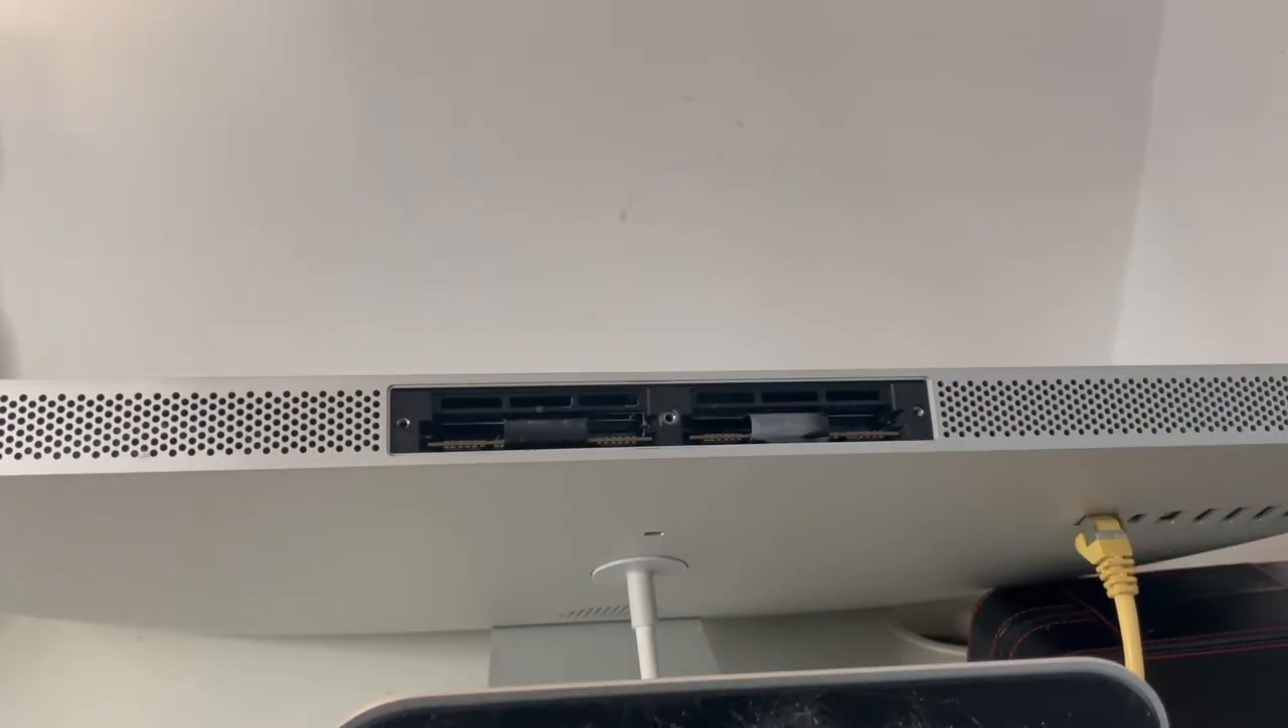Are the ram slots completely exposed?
Yes.